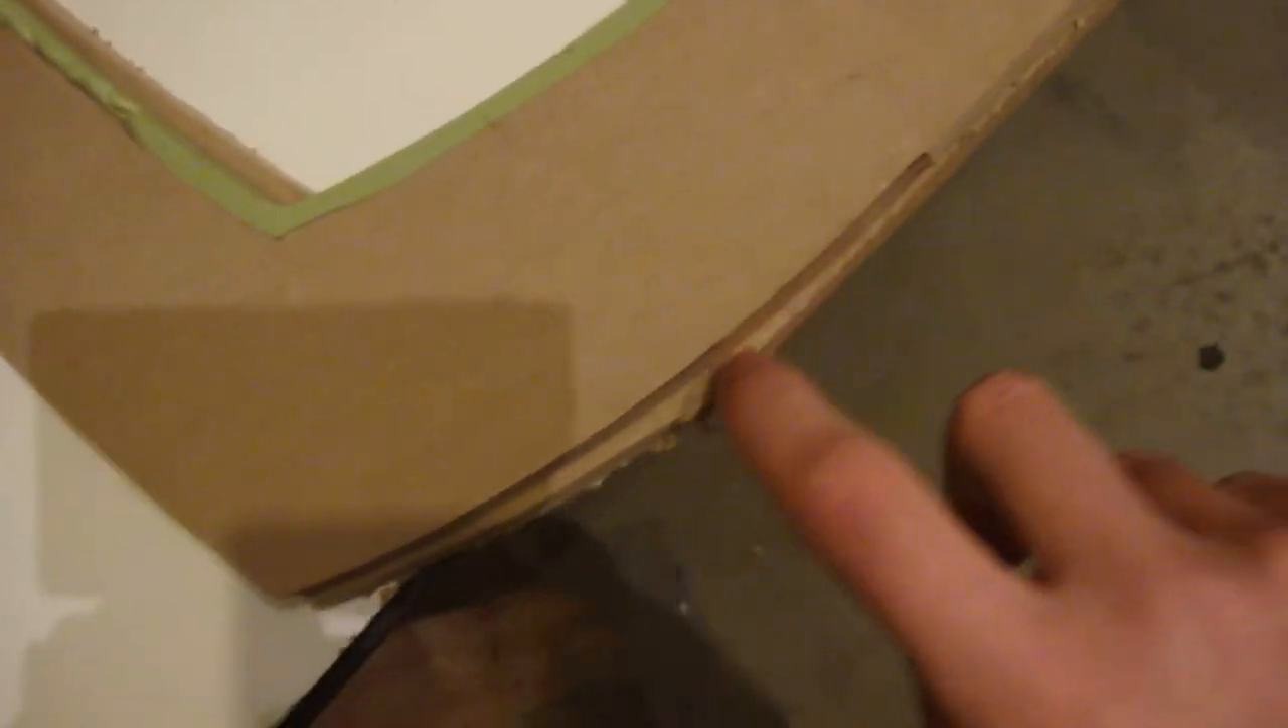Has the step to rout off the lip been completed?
No.